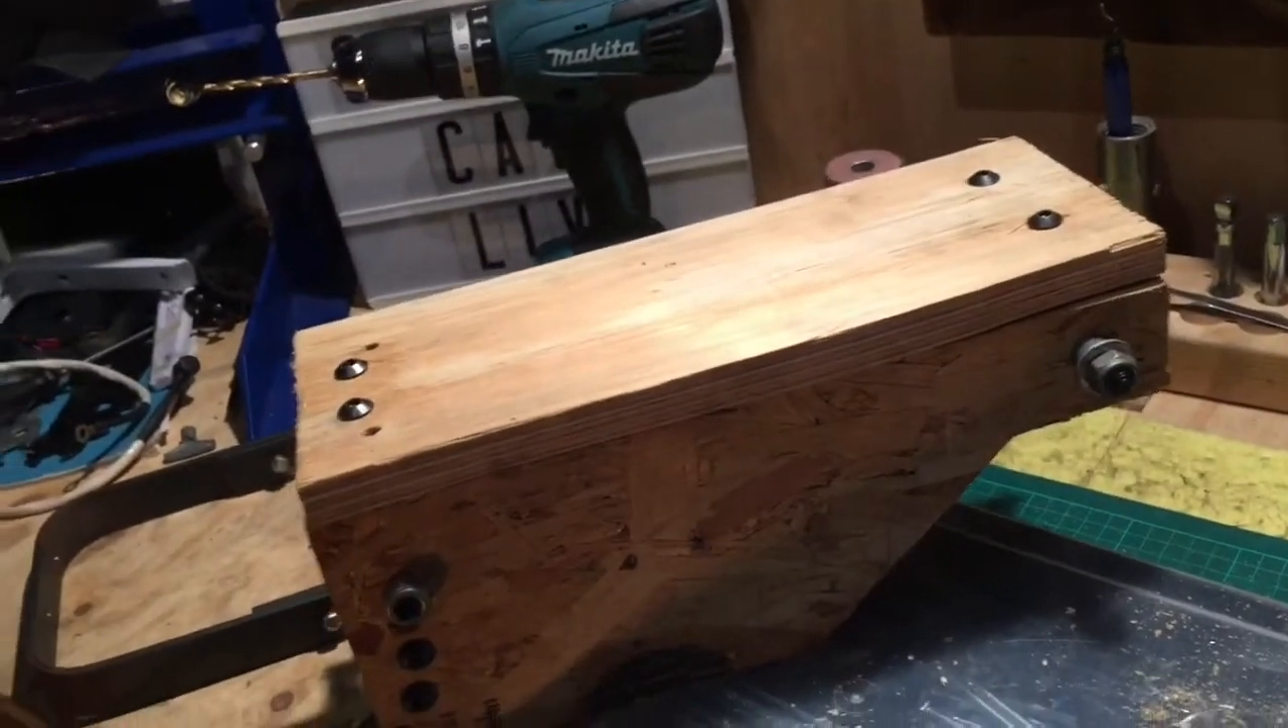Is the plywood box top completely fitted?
Yes.